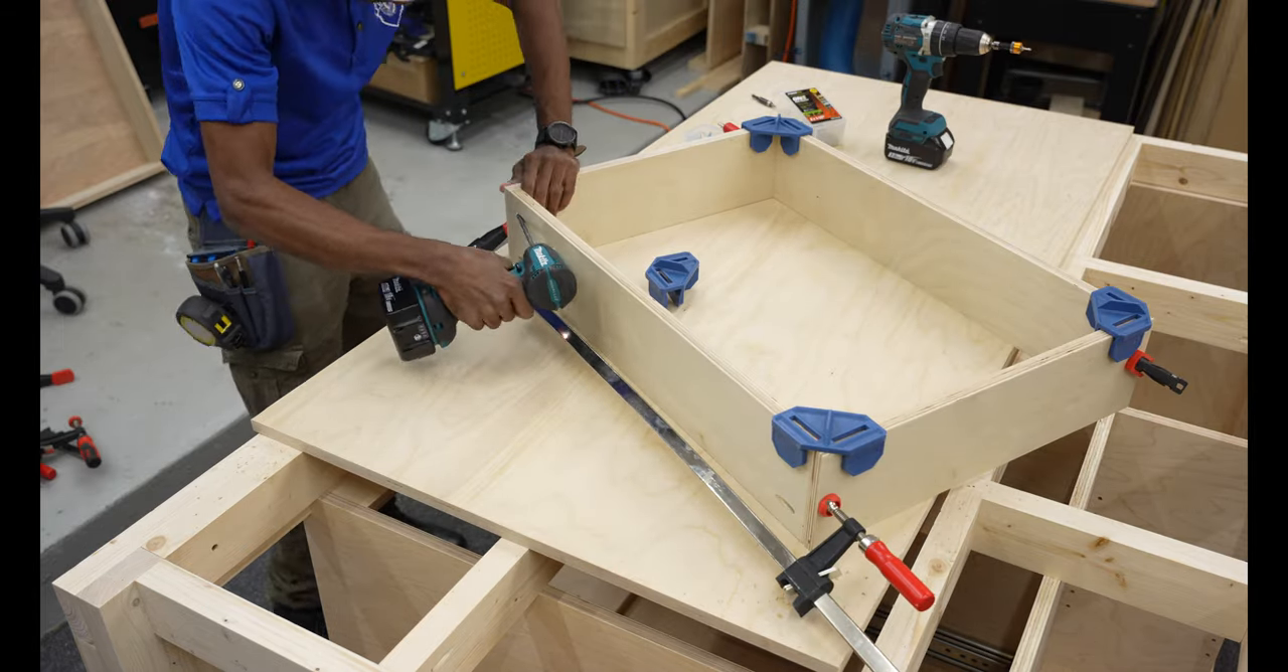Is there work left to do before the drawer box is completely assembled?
Yes.